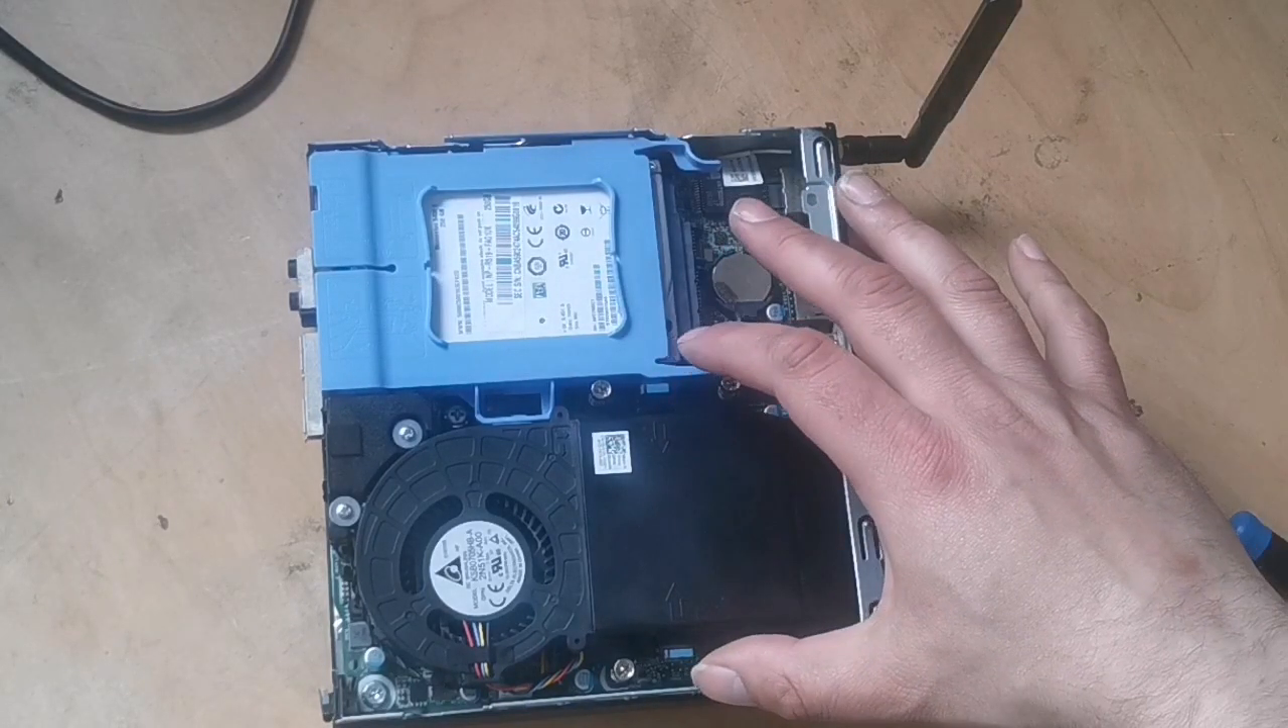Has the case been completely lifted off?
Yes.